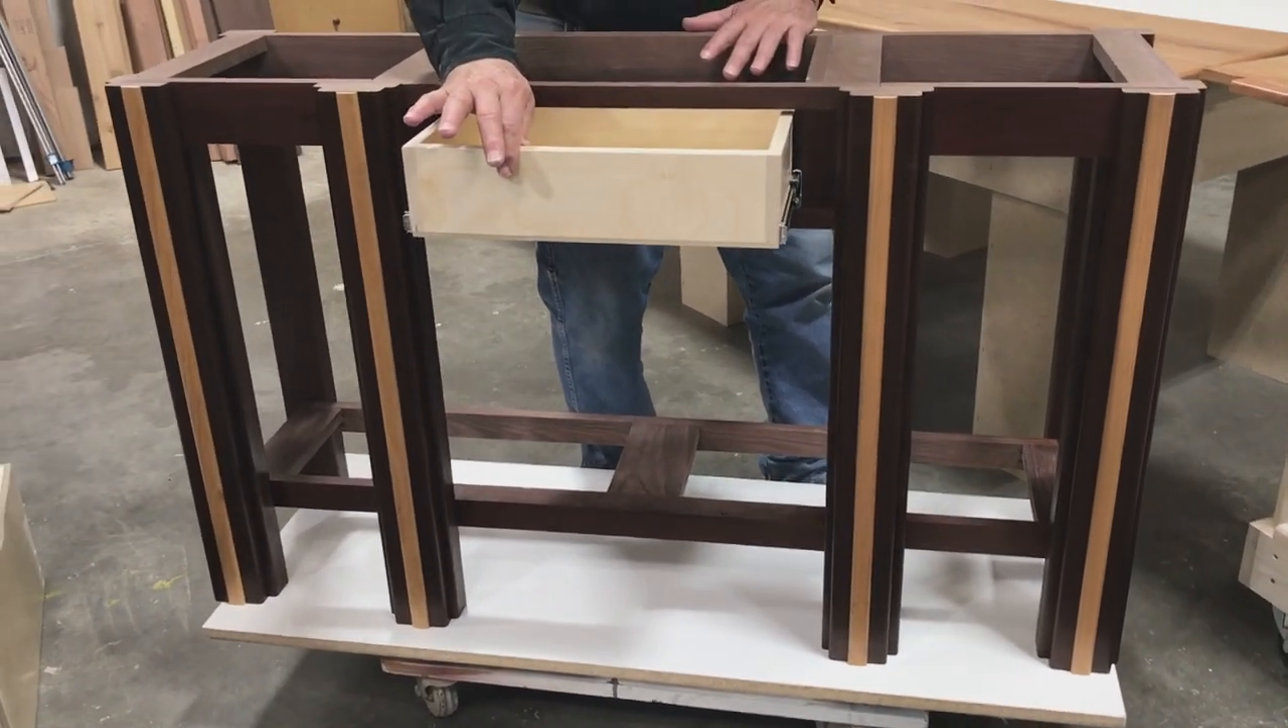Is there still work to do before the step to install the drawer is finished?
No.